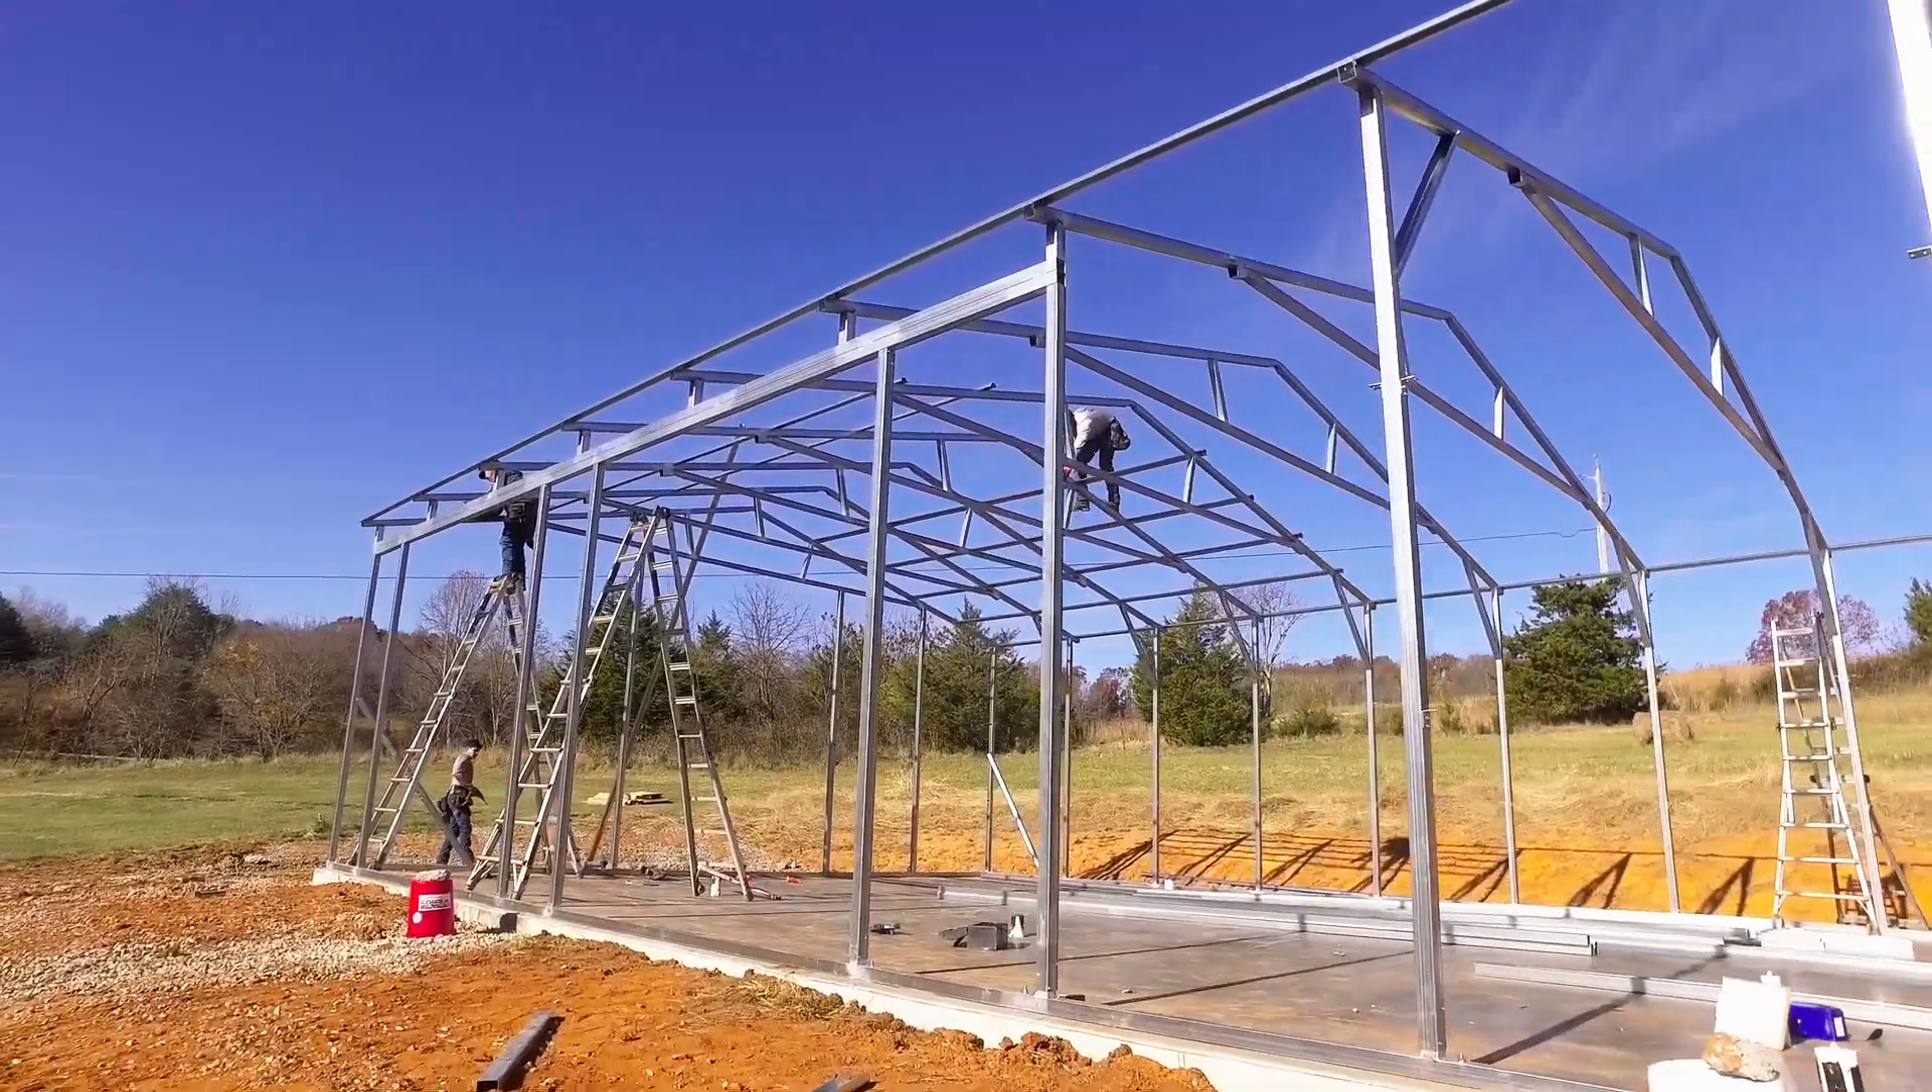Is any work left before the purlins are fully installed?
Yes.